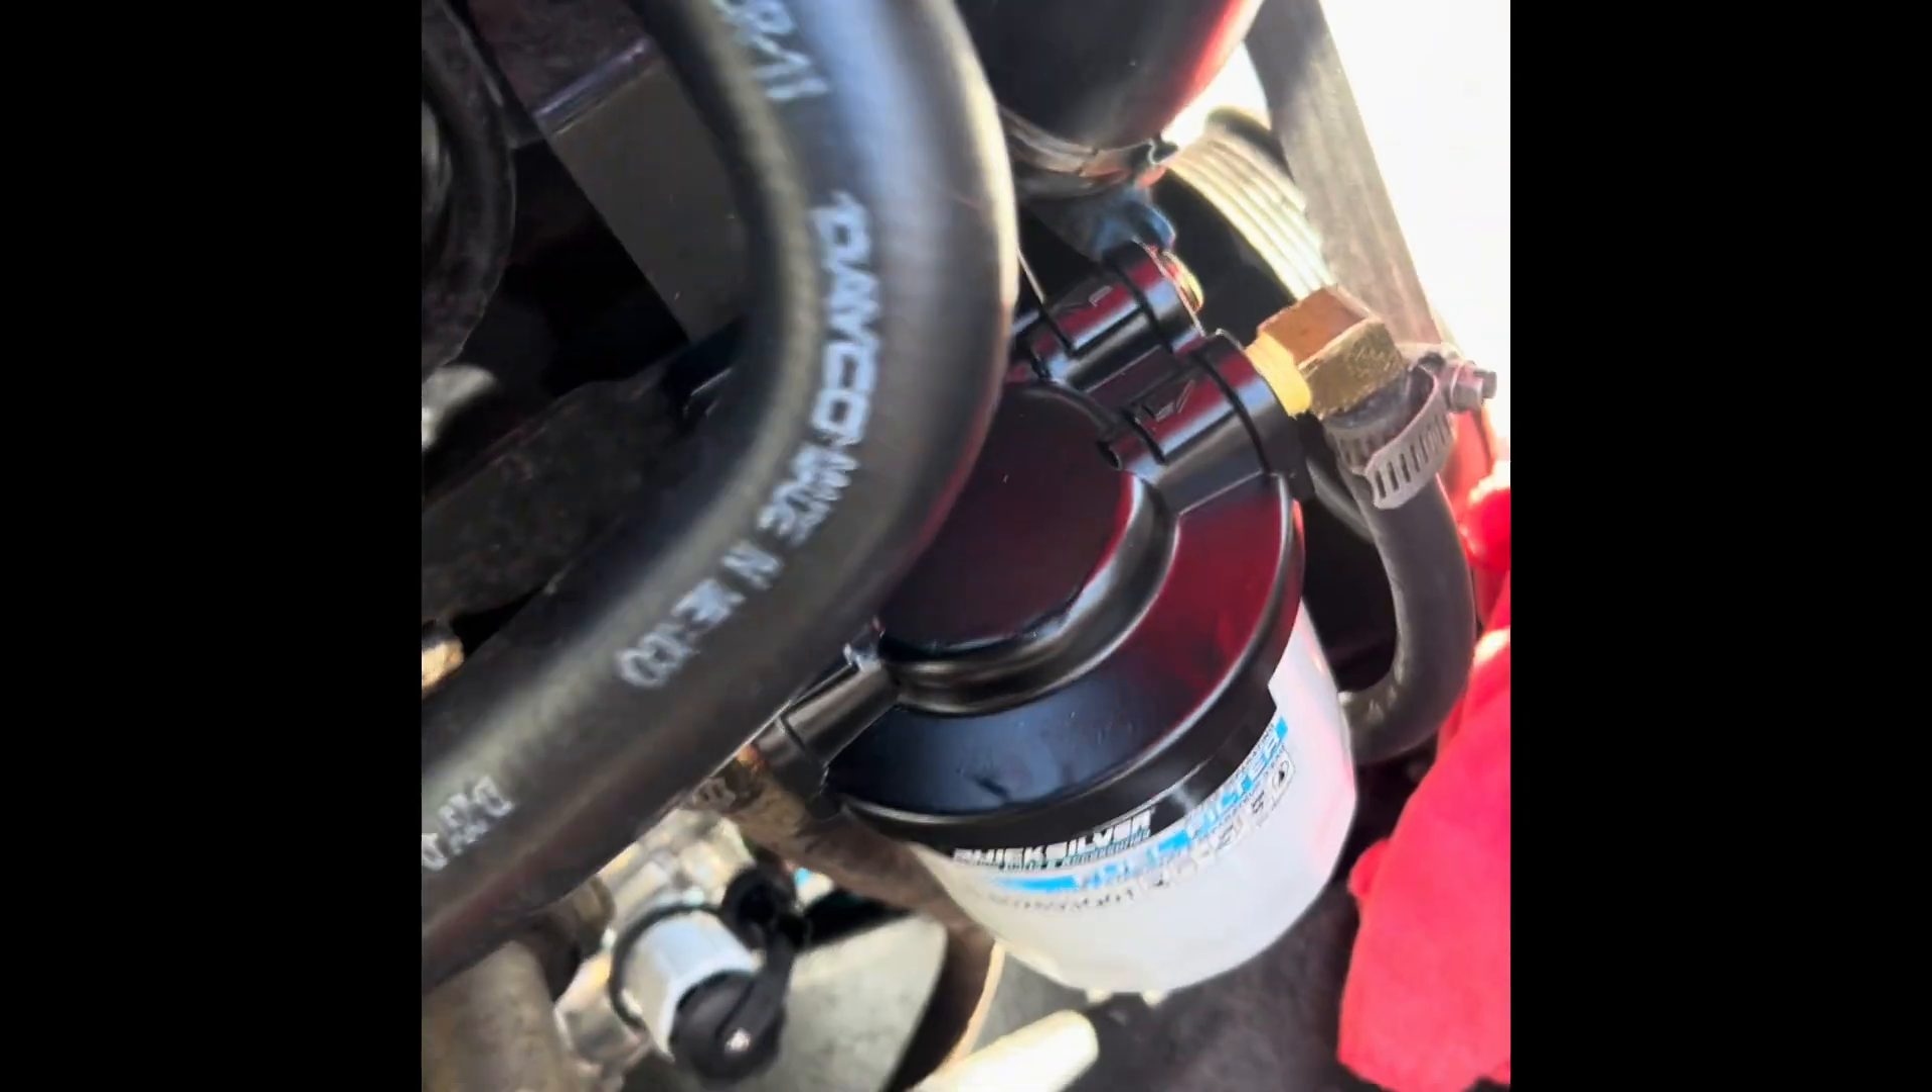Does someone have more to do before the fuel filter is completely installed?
No.